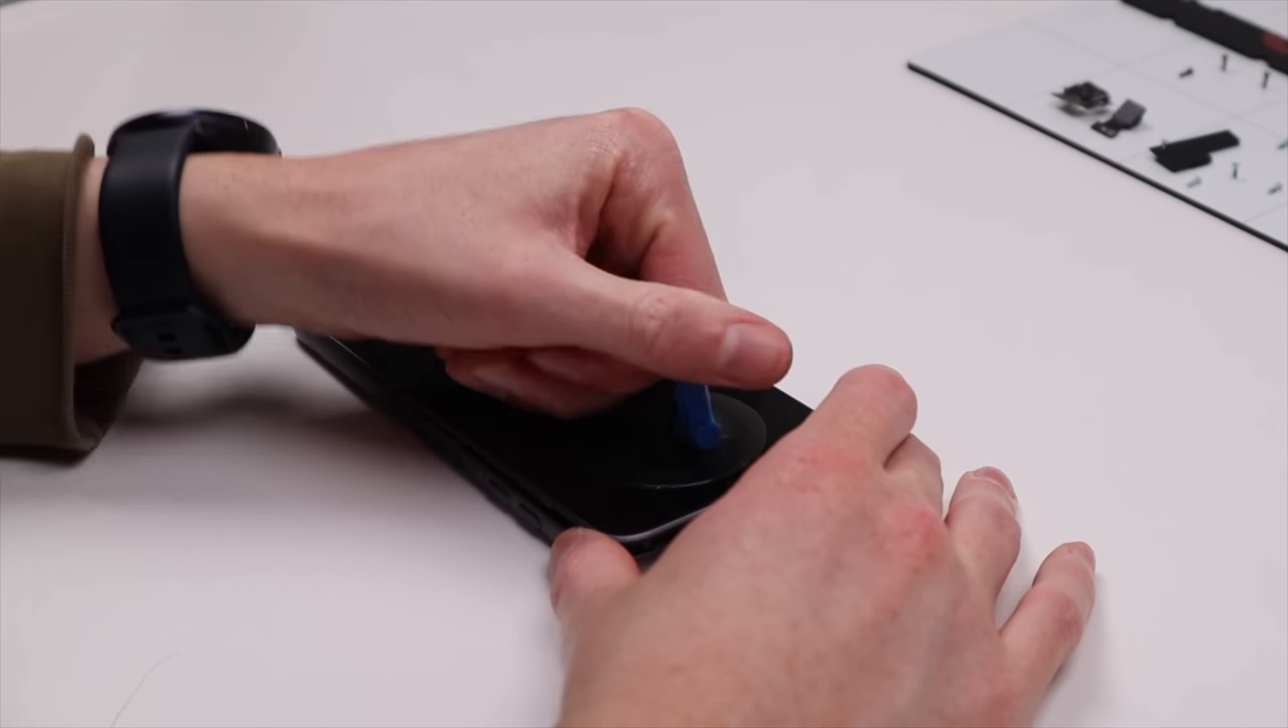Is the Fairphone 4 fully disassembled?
No.